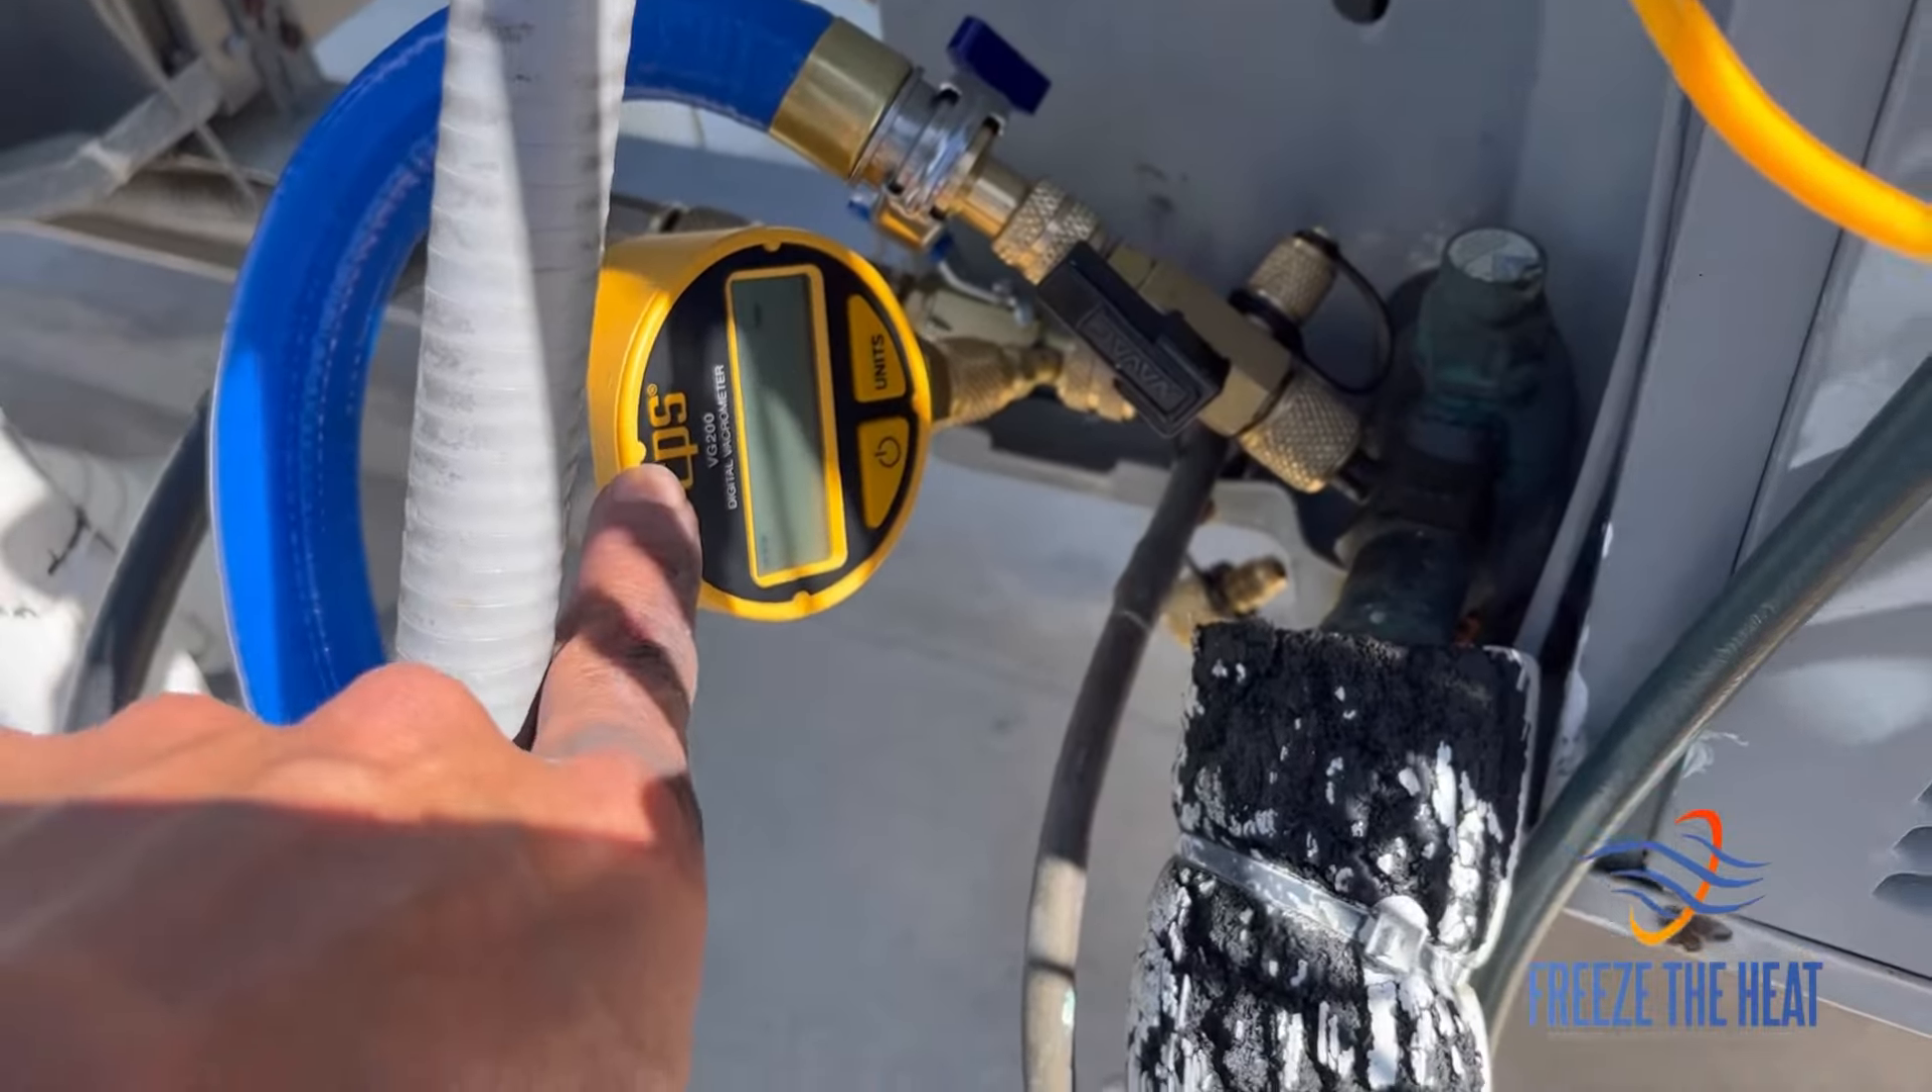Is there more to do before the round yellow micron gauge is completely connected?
No.